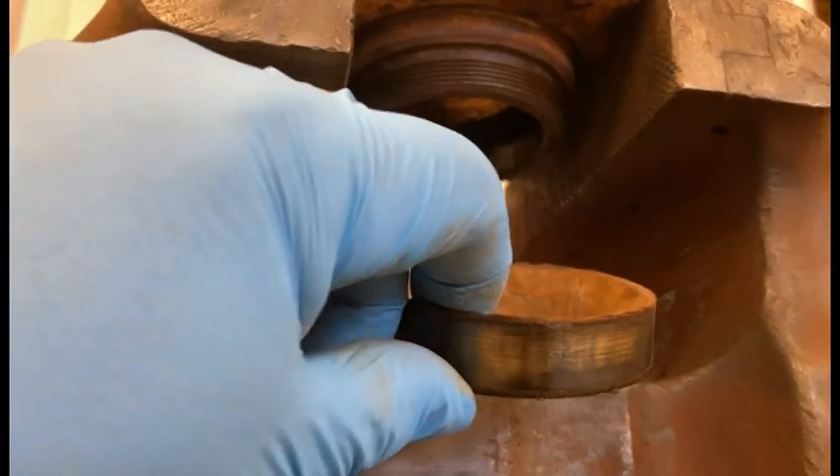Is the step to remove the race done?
Yes.